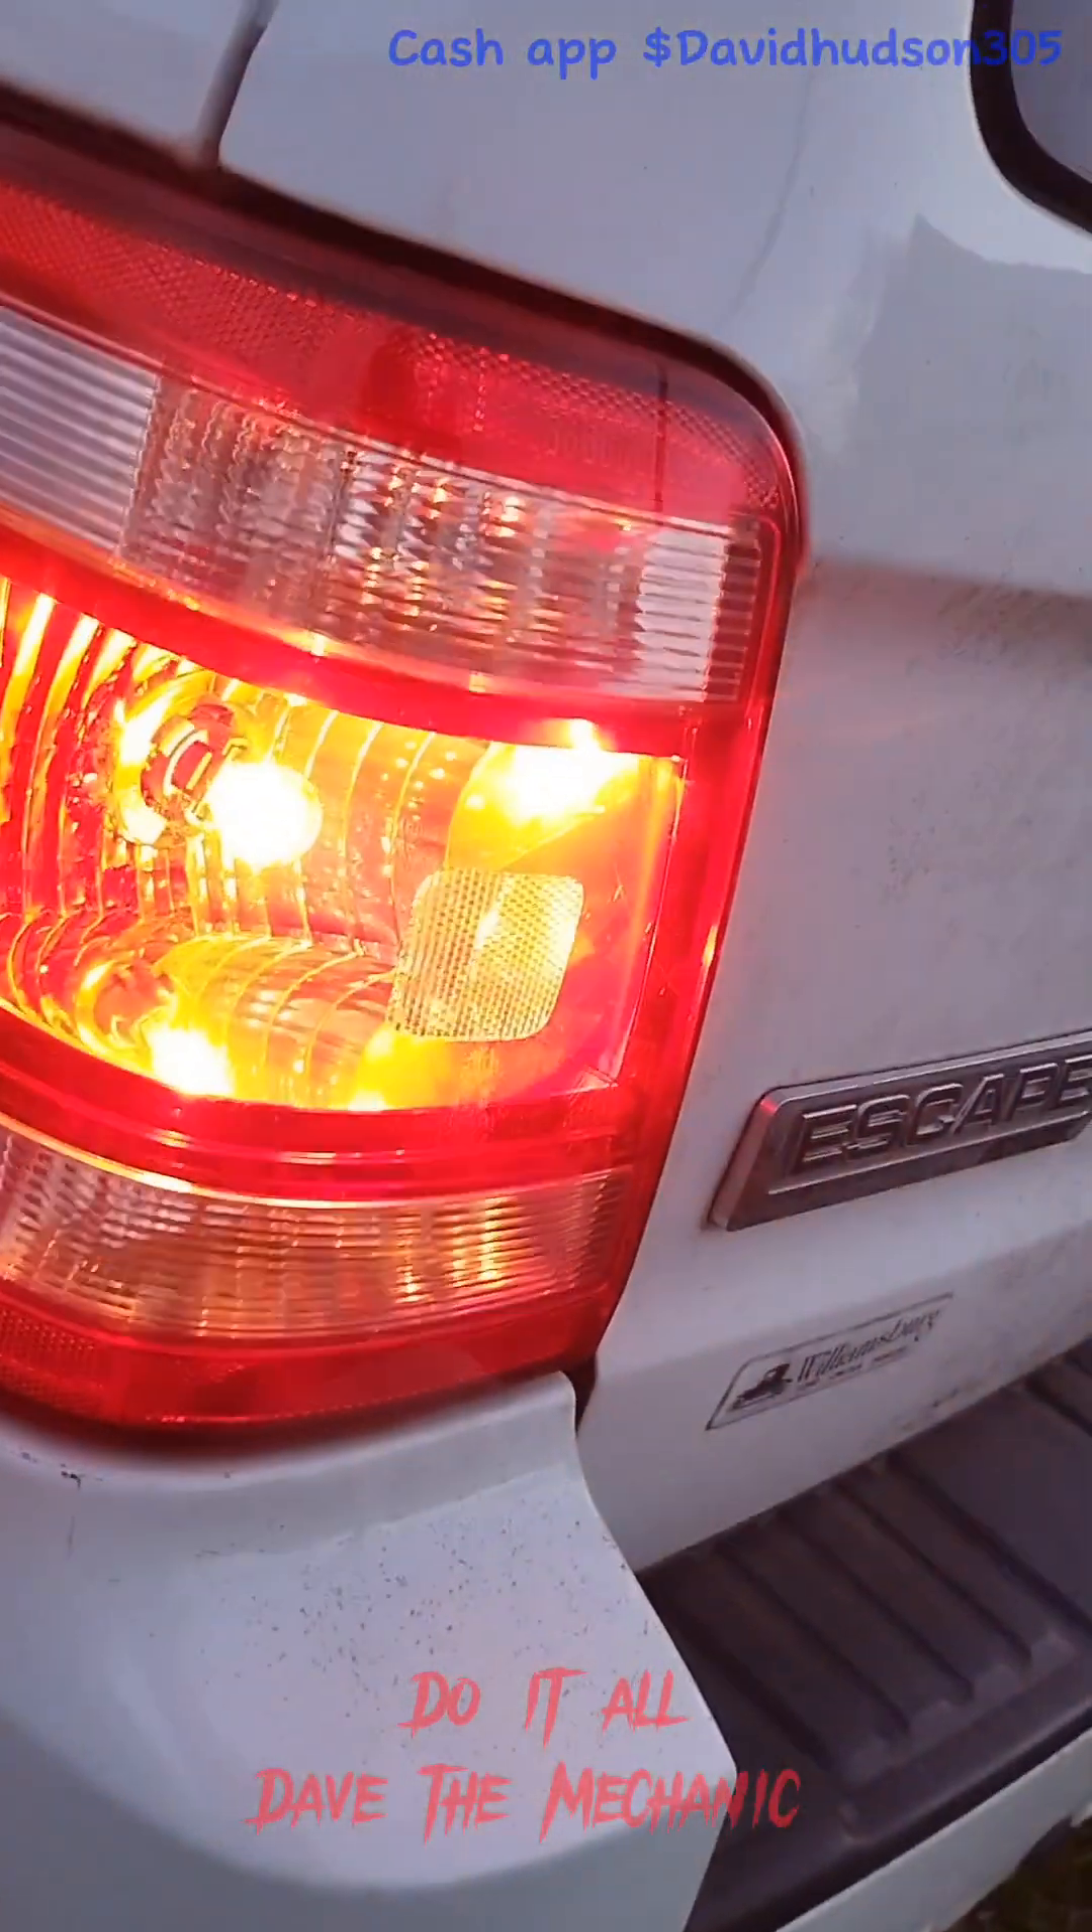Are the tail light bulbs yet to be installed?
No.